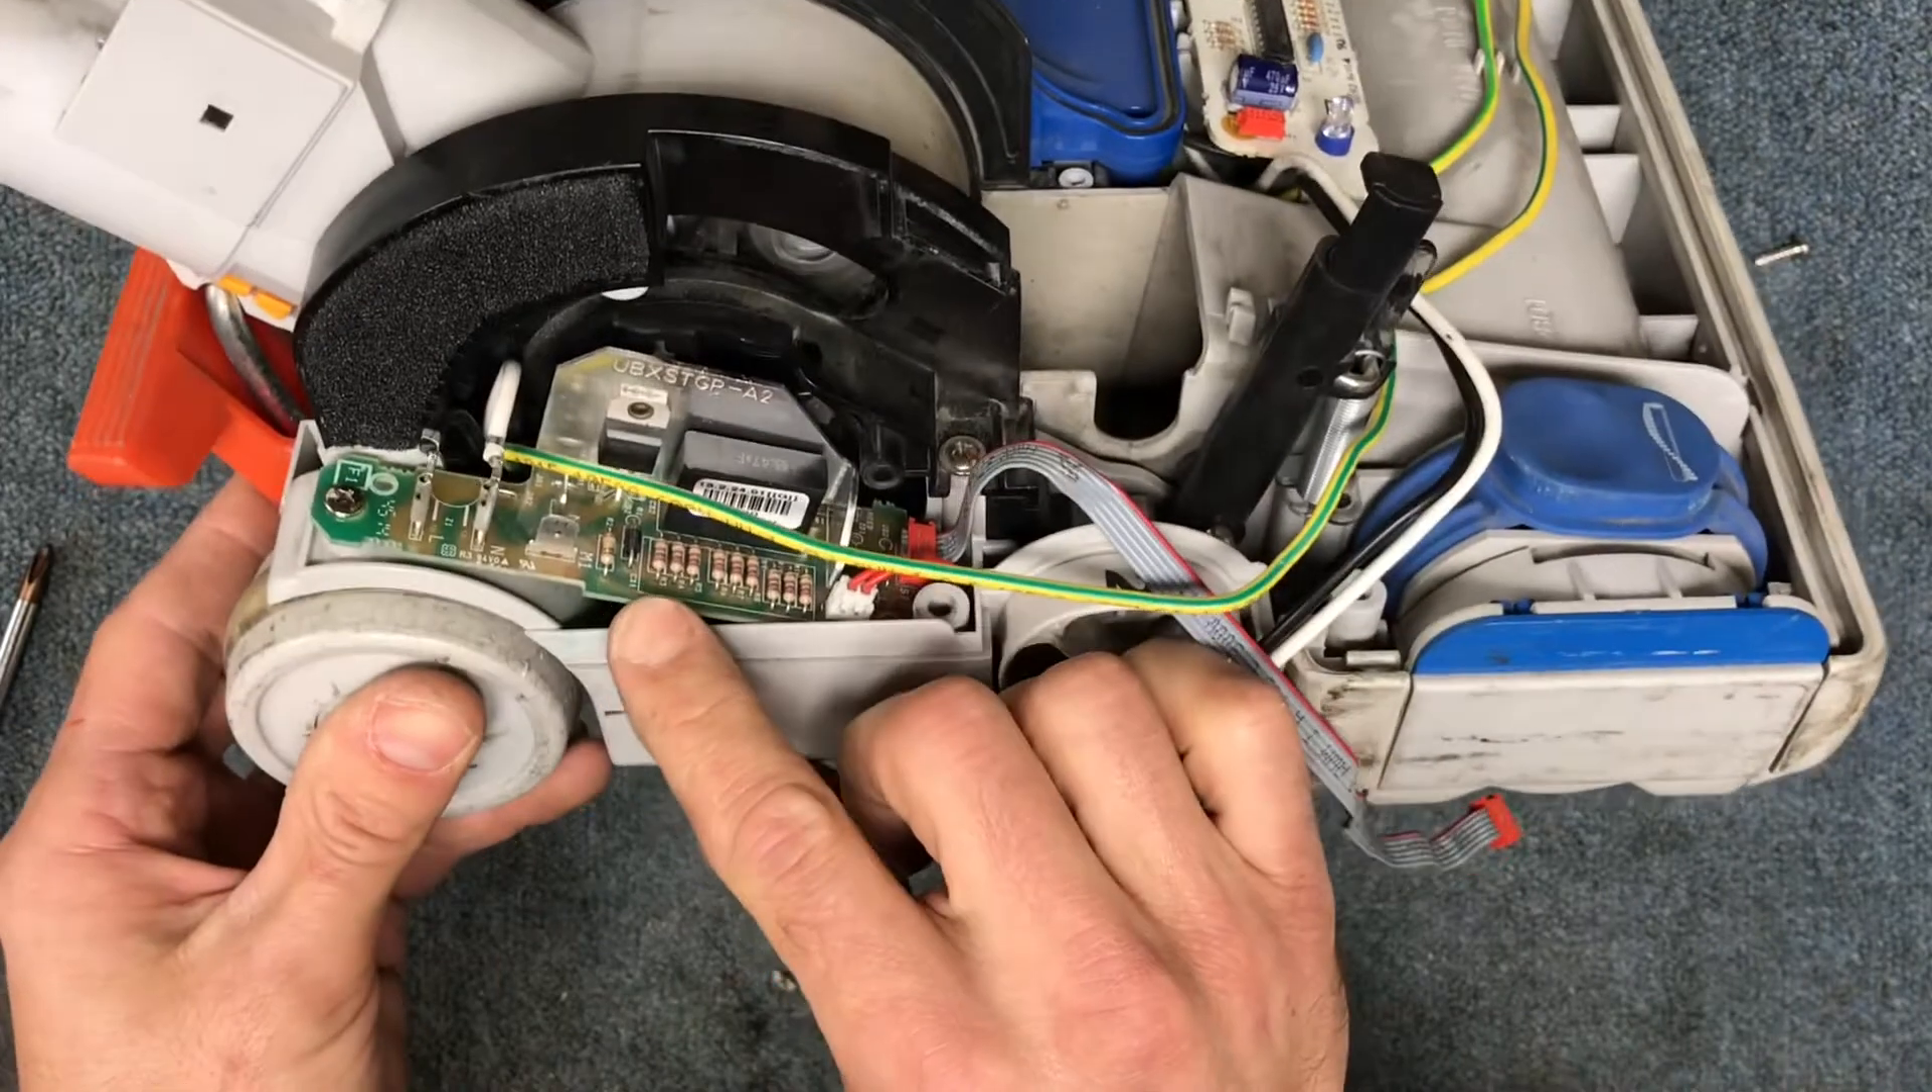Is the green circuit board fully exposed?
Yes.